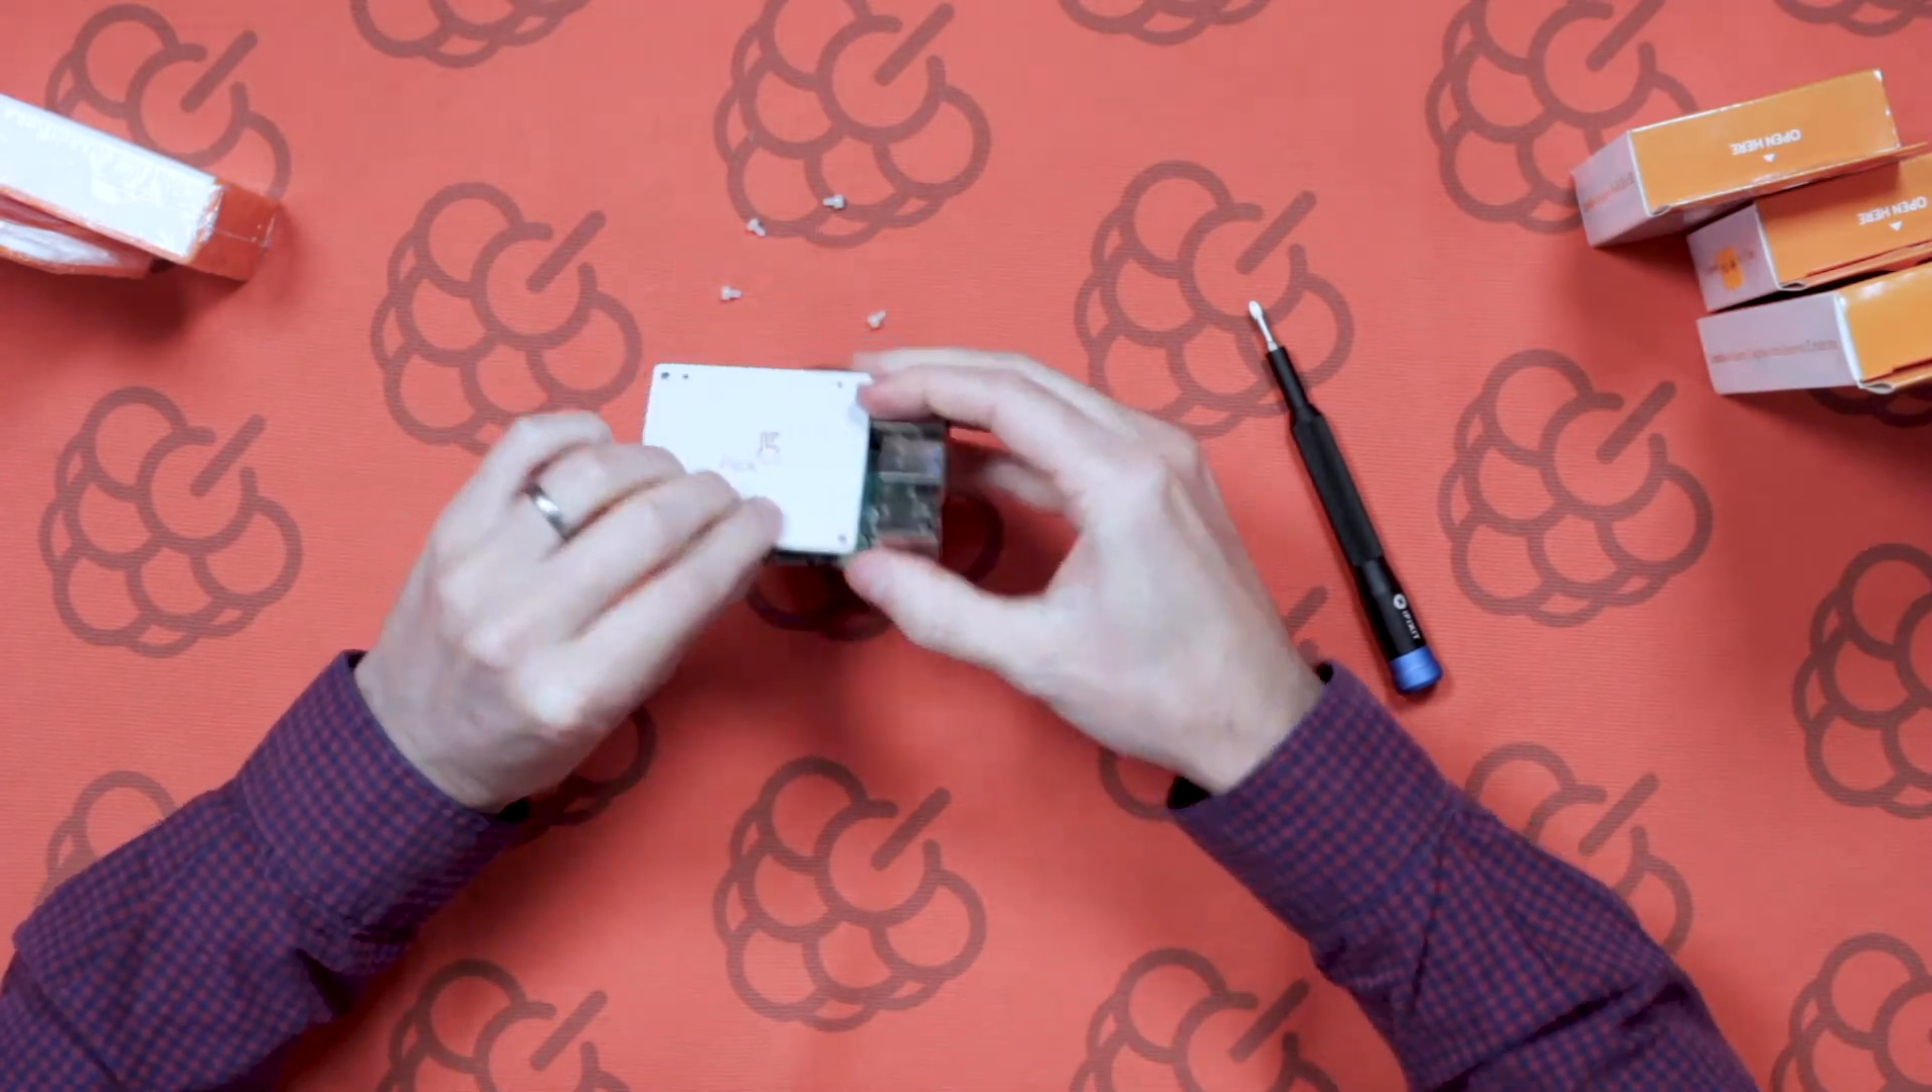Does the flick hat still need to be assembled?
Yes.